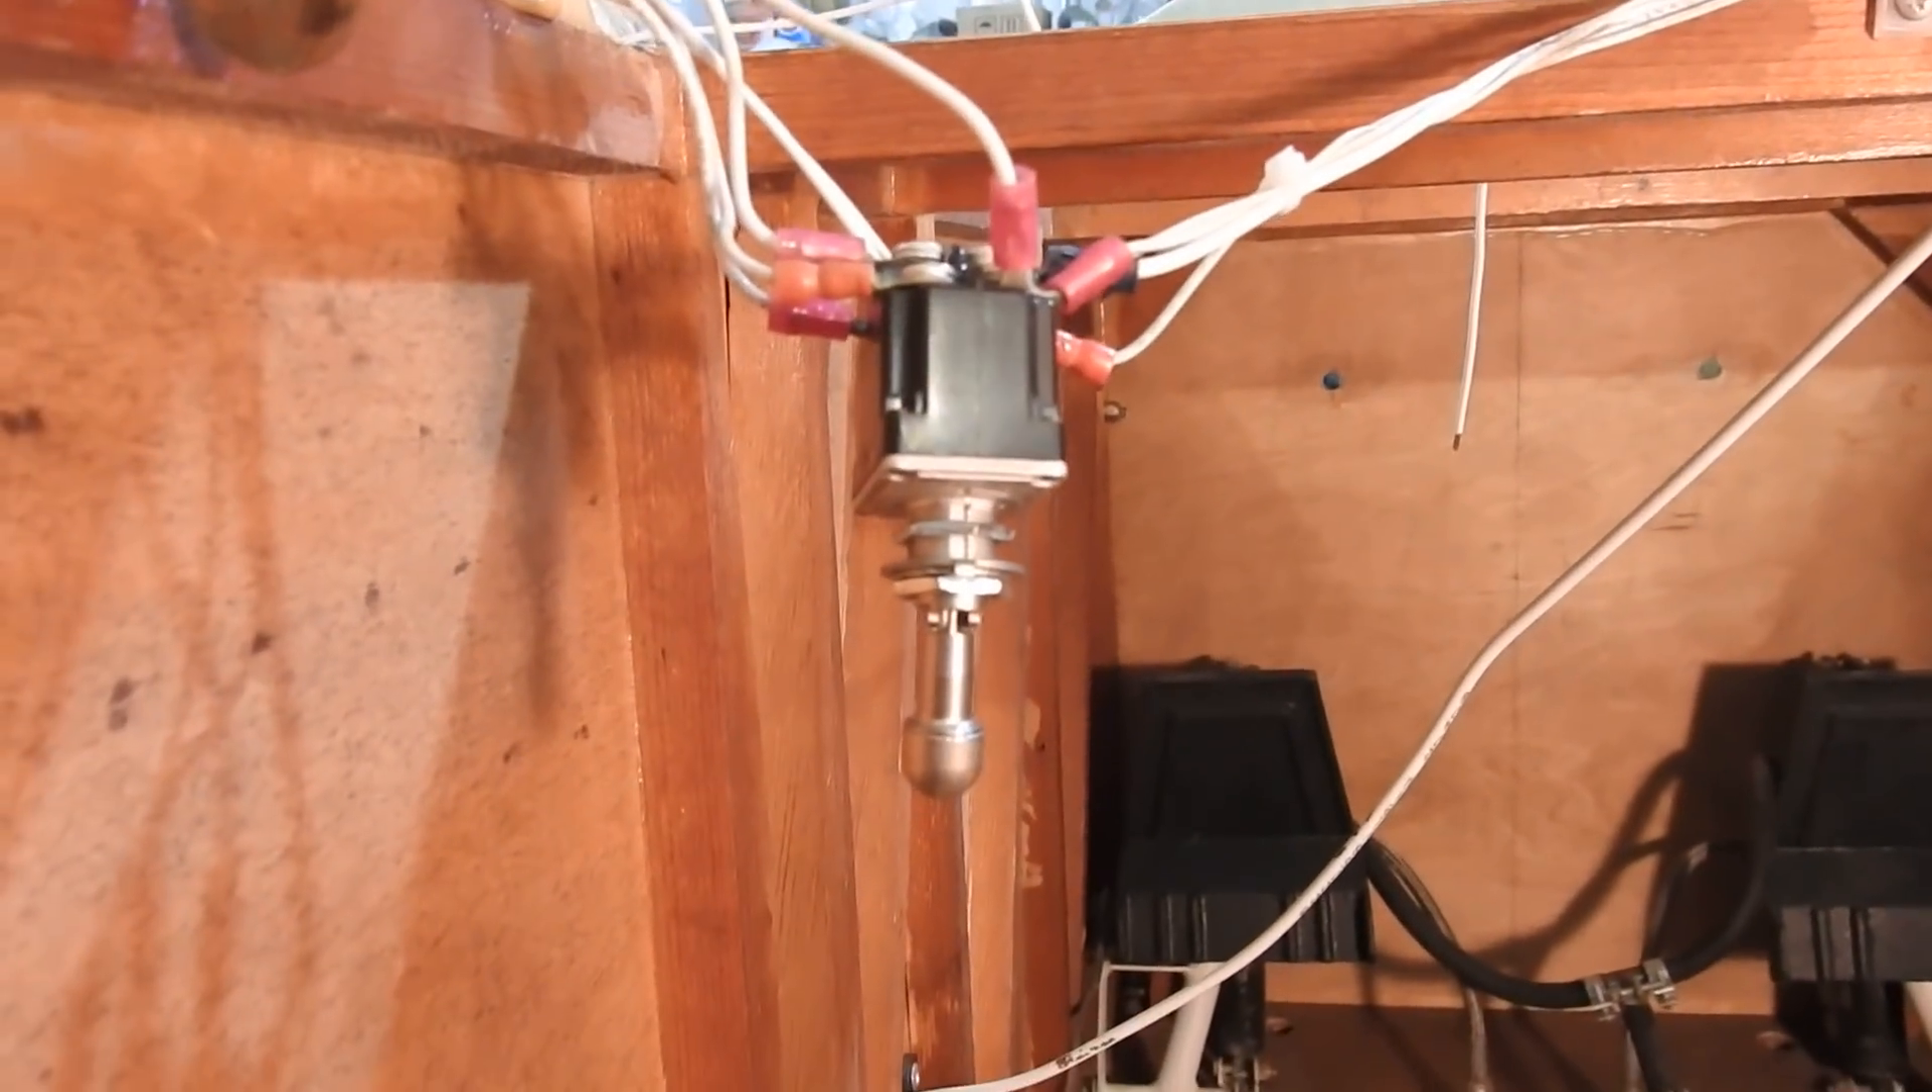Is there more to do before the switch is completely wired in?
No.